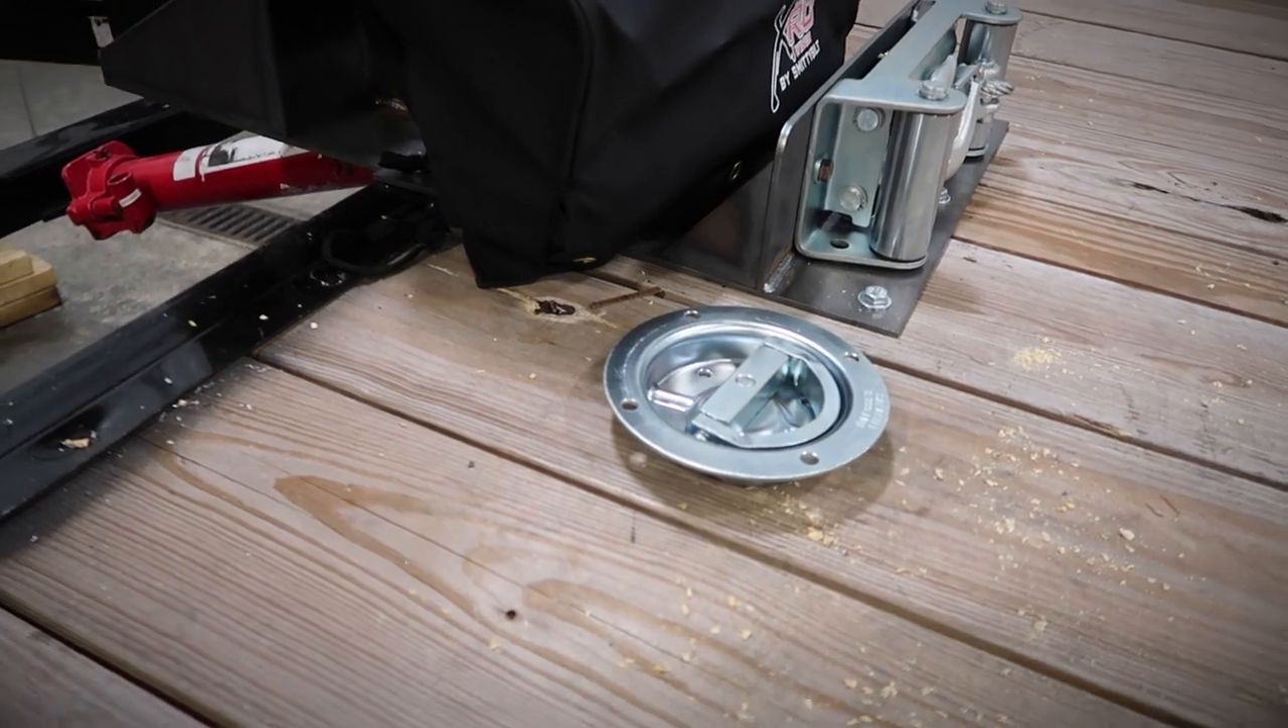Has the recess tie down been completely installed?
No.